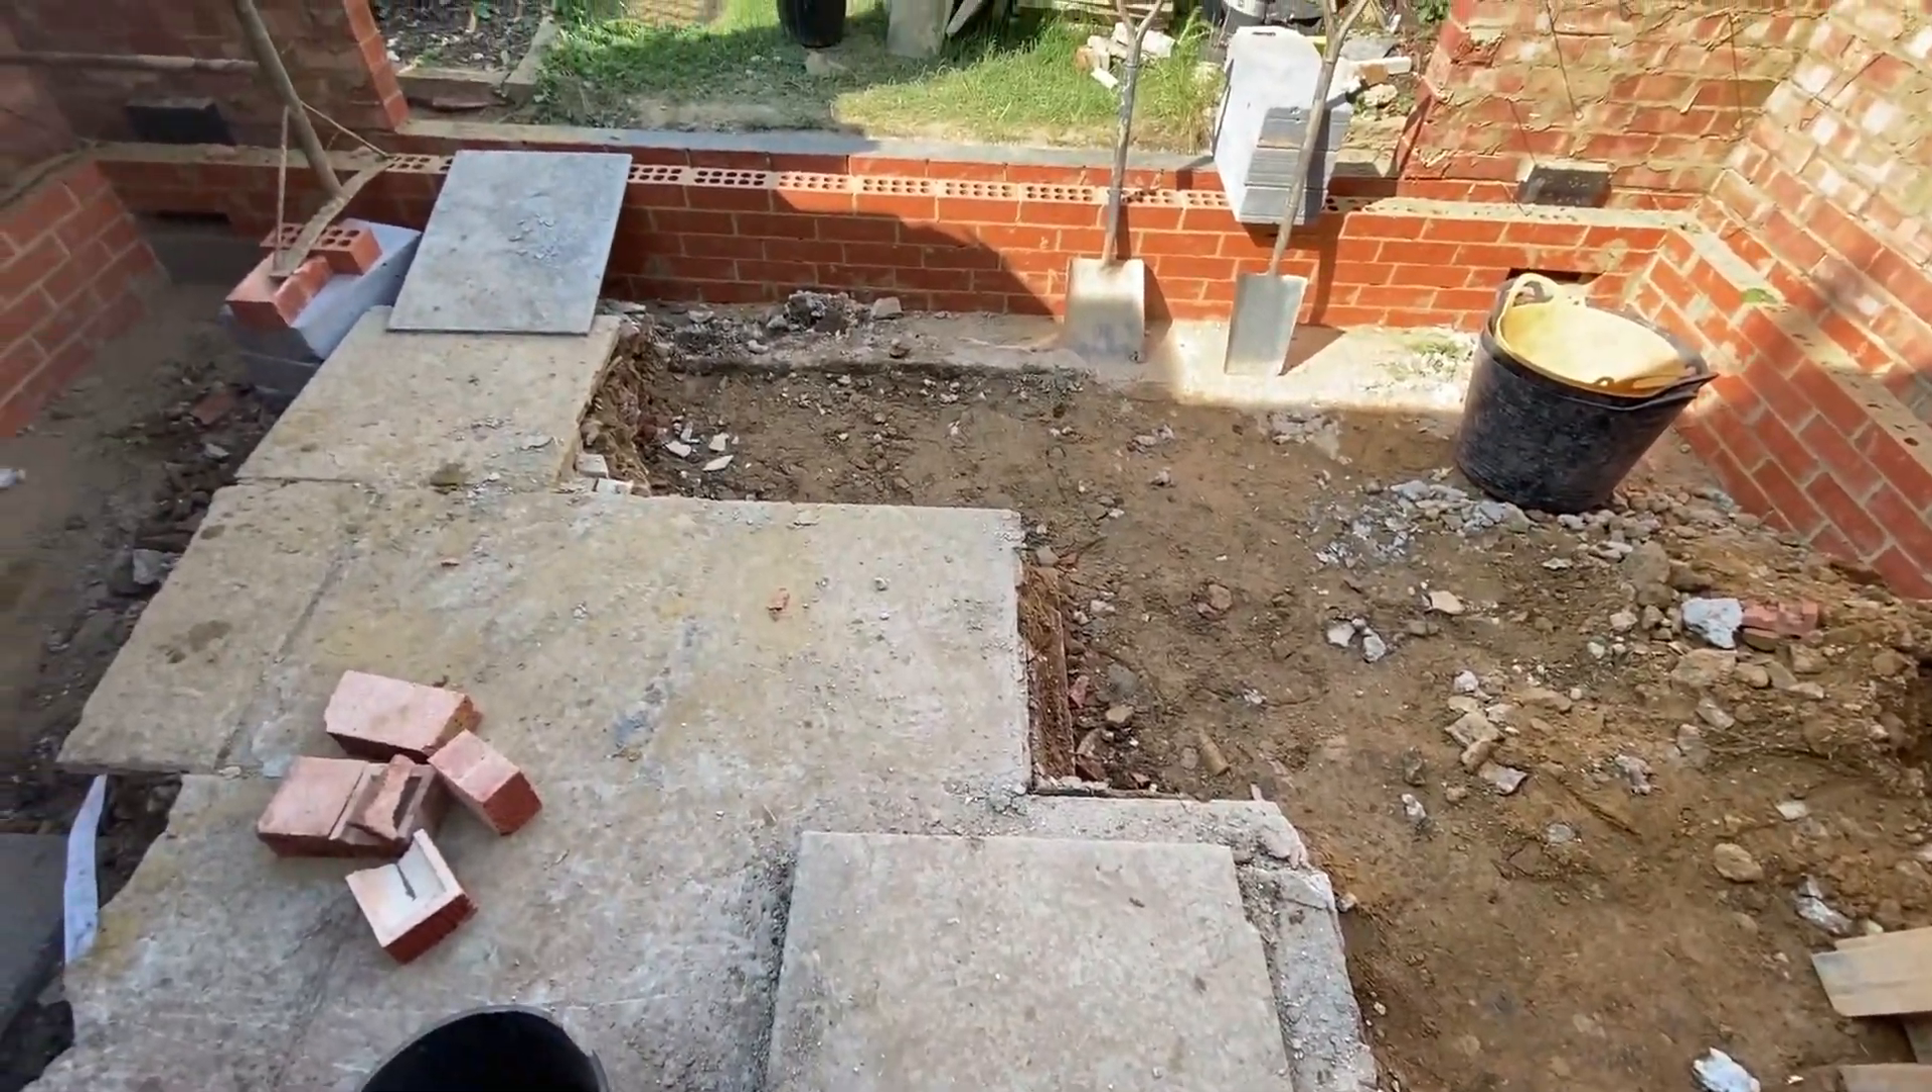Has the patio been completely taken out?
No.